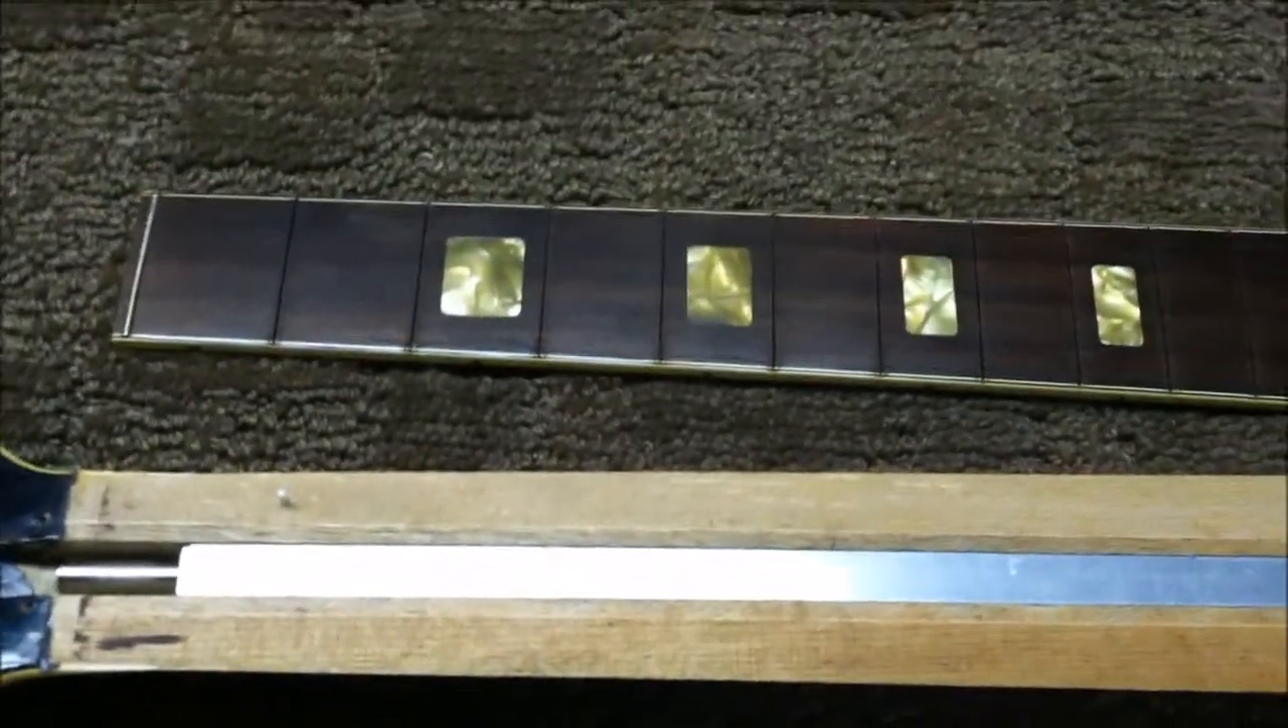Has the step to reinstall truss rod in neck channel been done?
Yes.